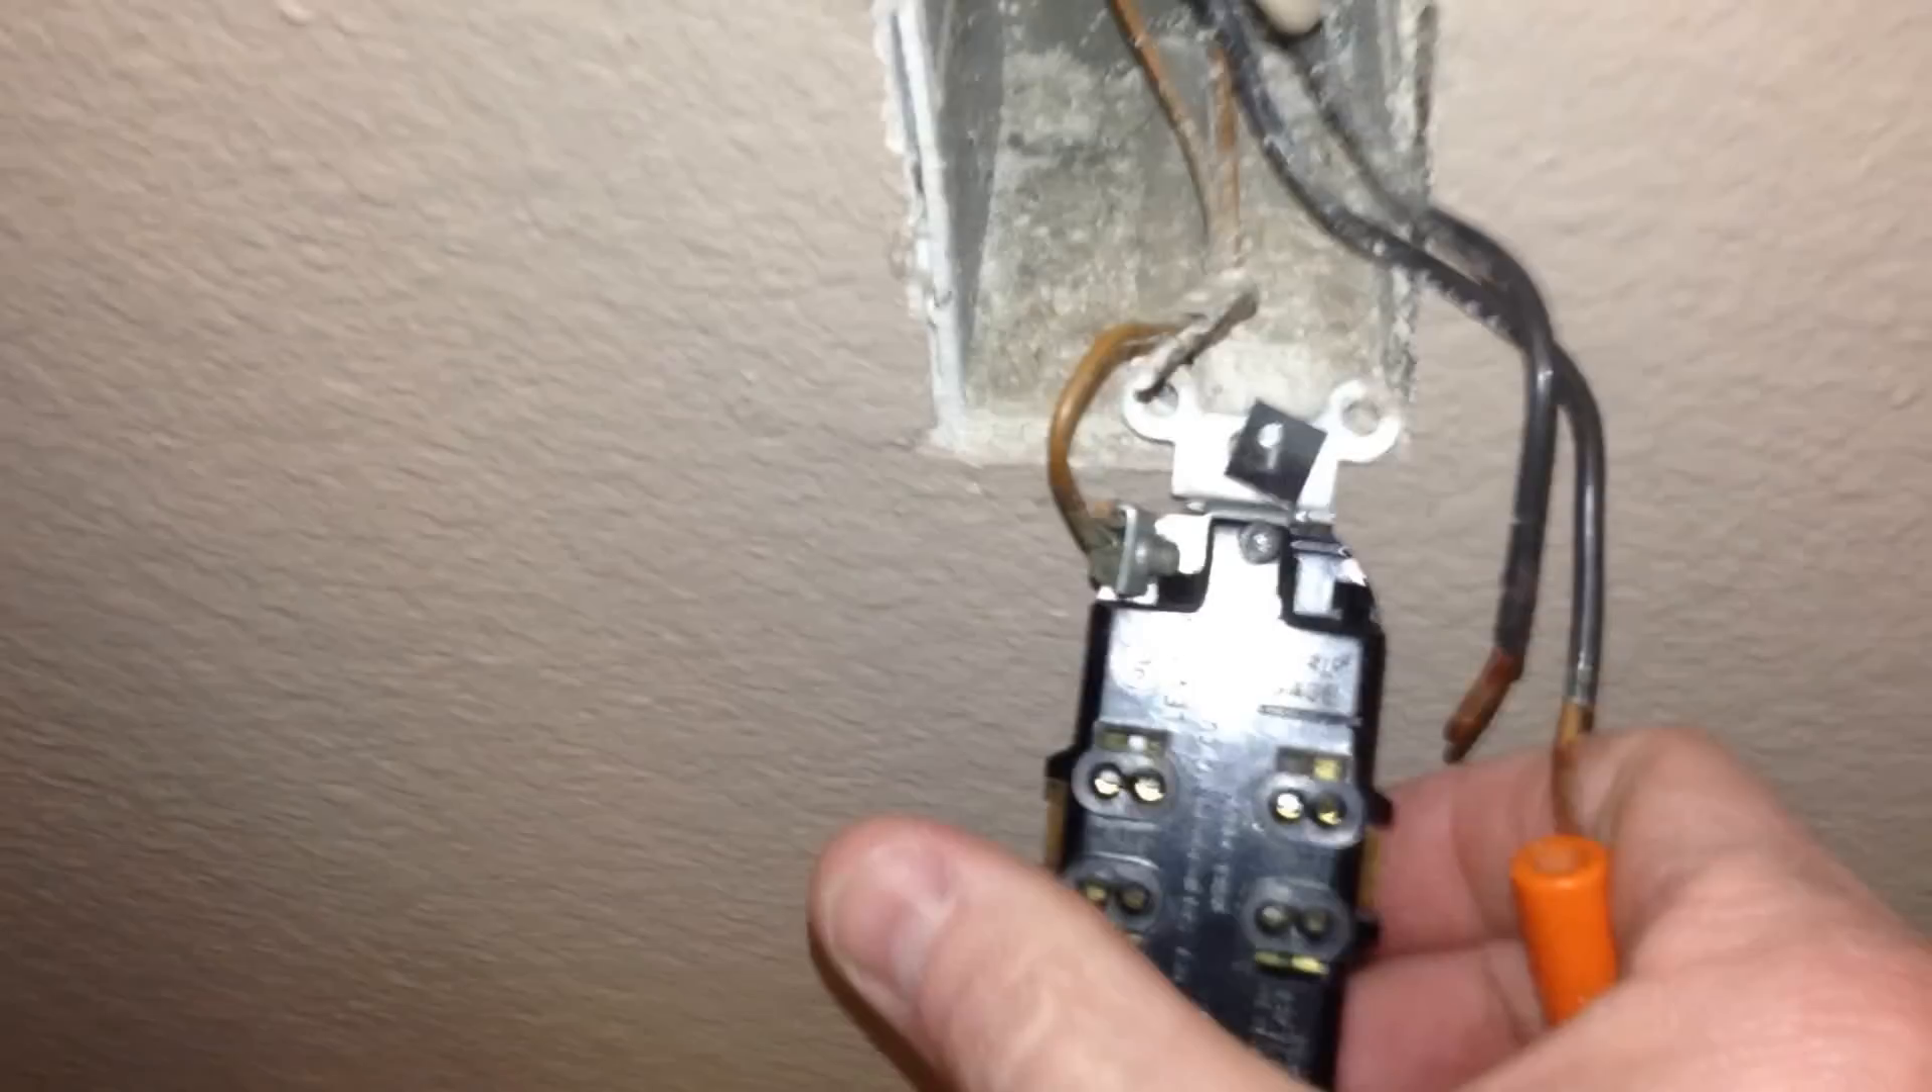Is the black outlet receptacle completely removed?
No.